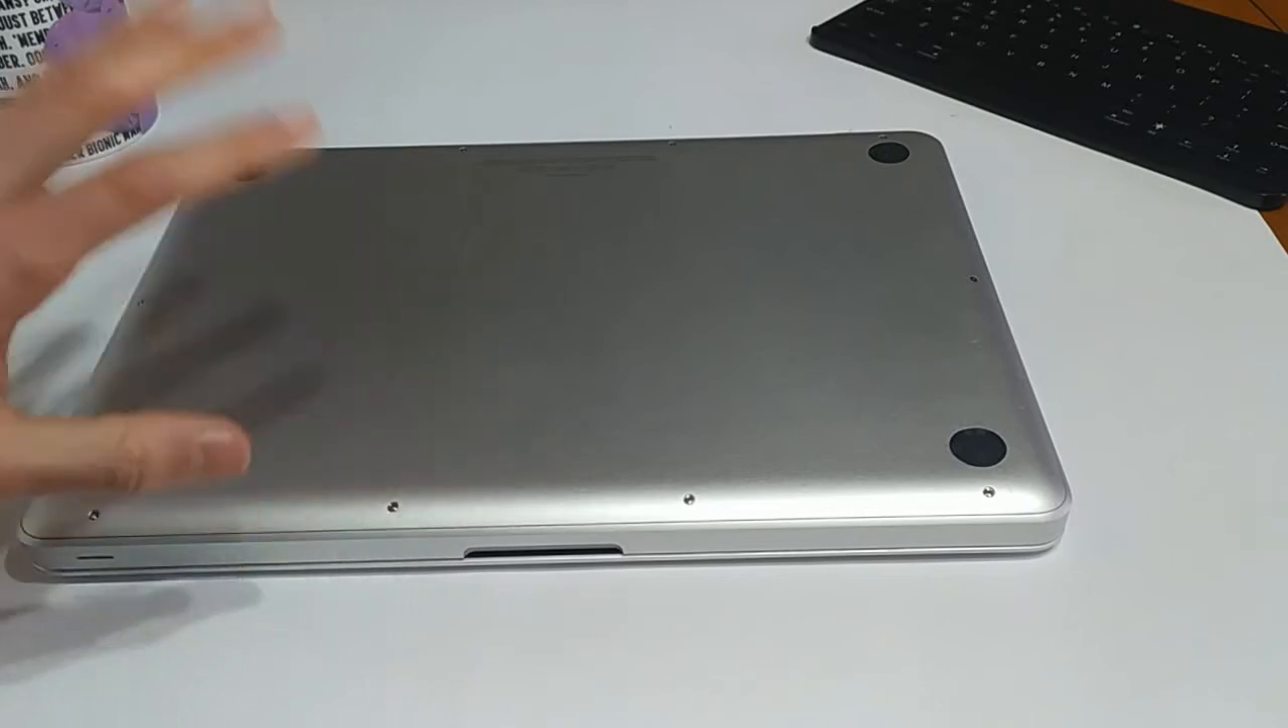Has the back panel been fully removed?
No.